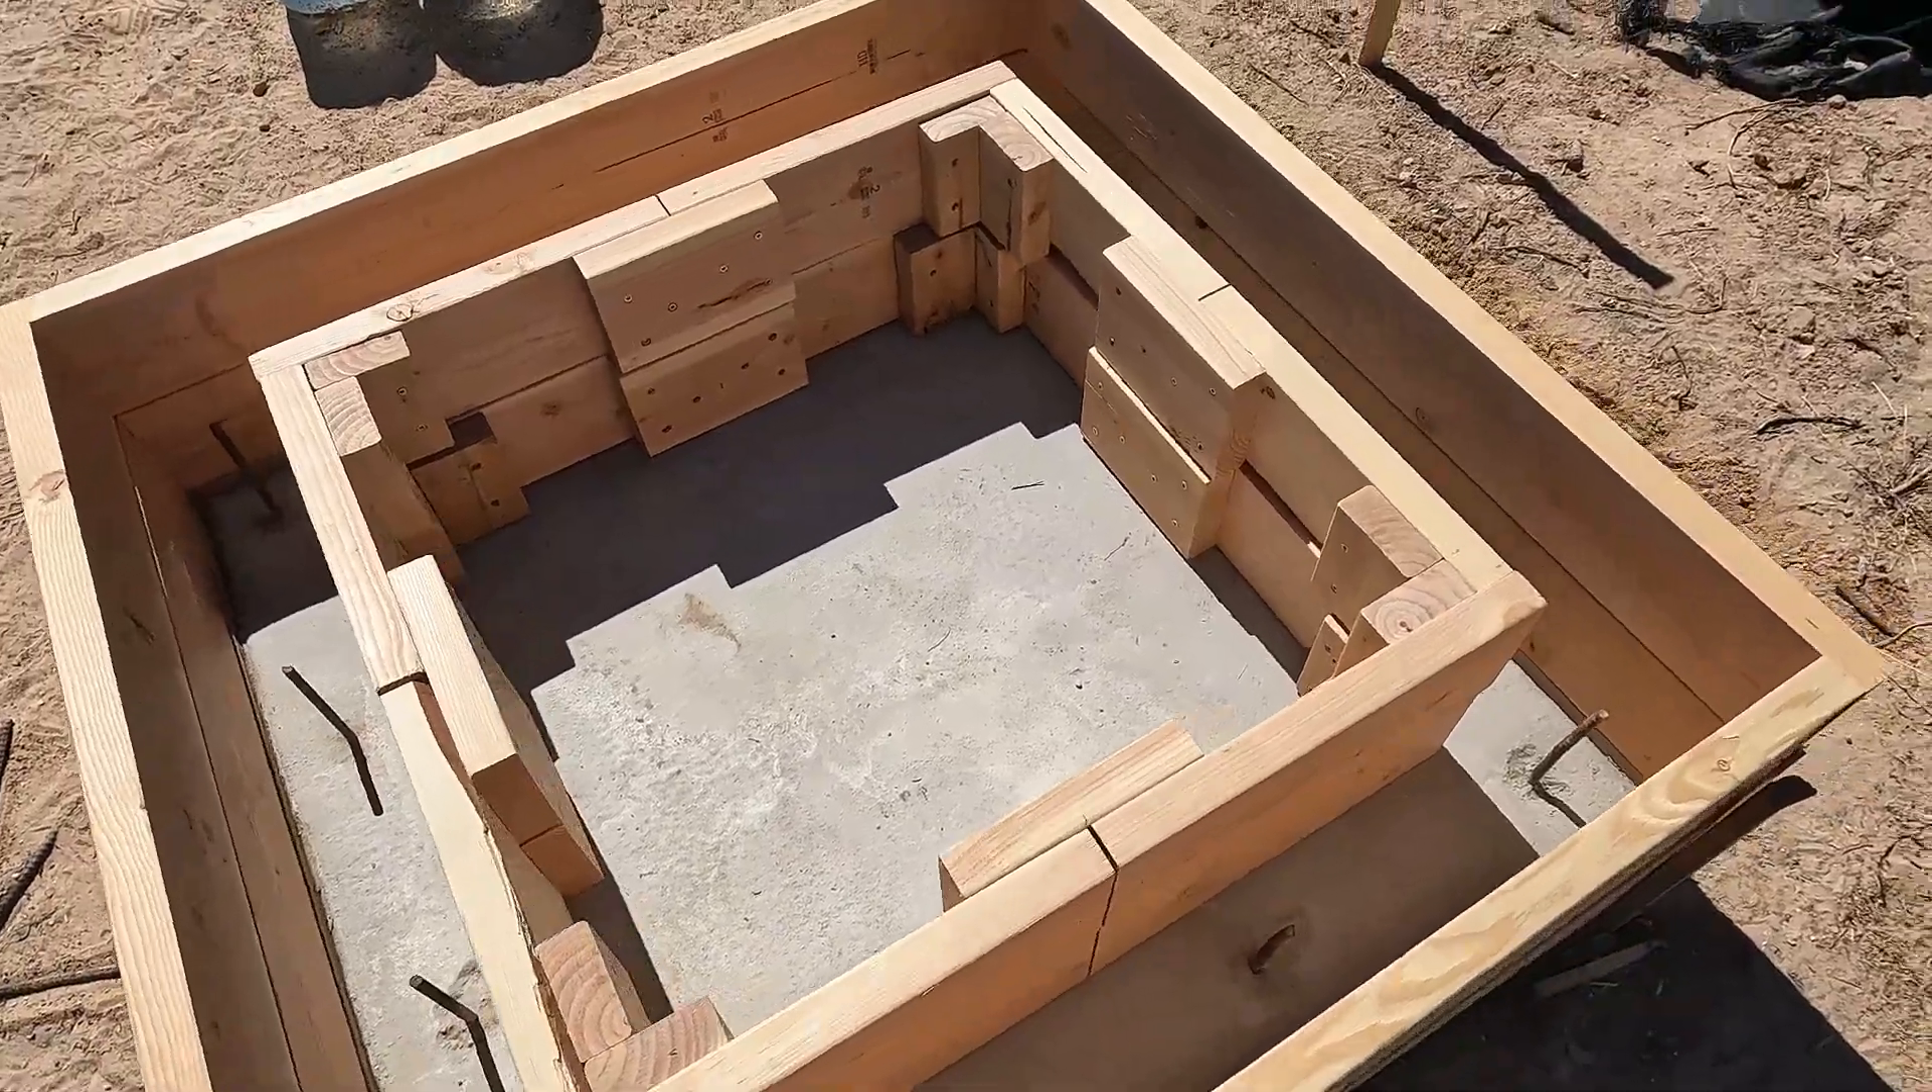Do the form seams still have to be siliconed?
Yes.